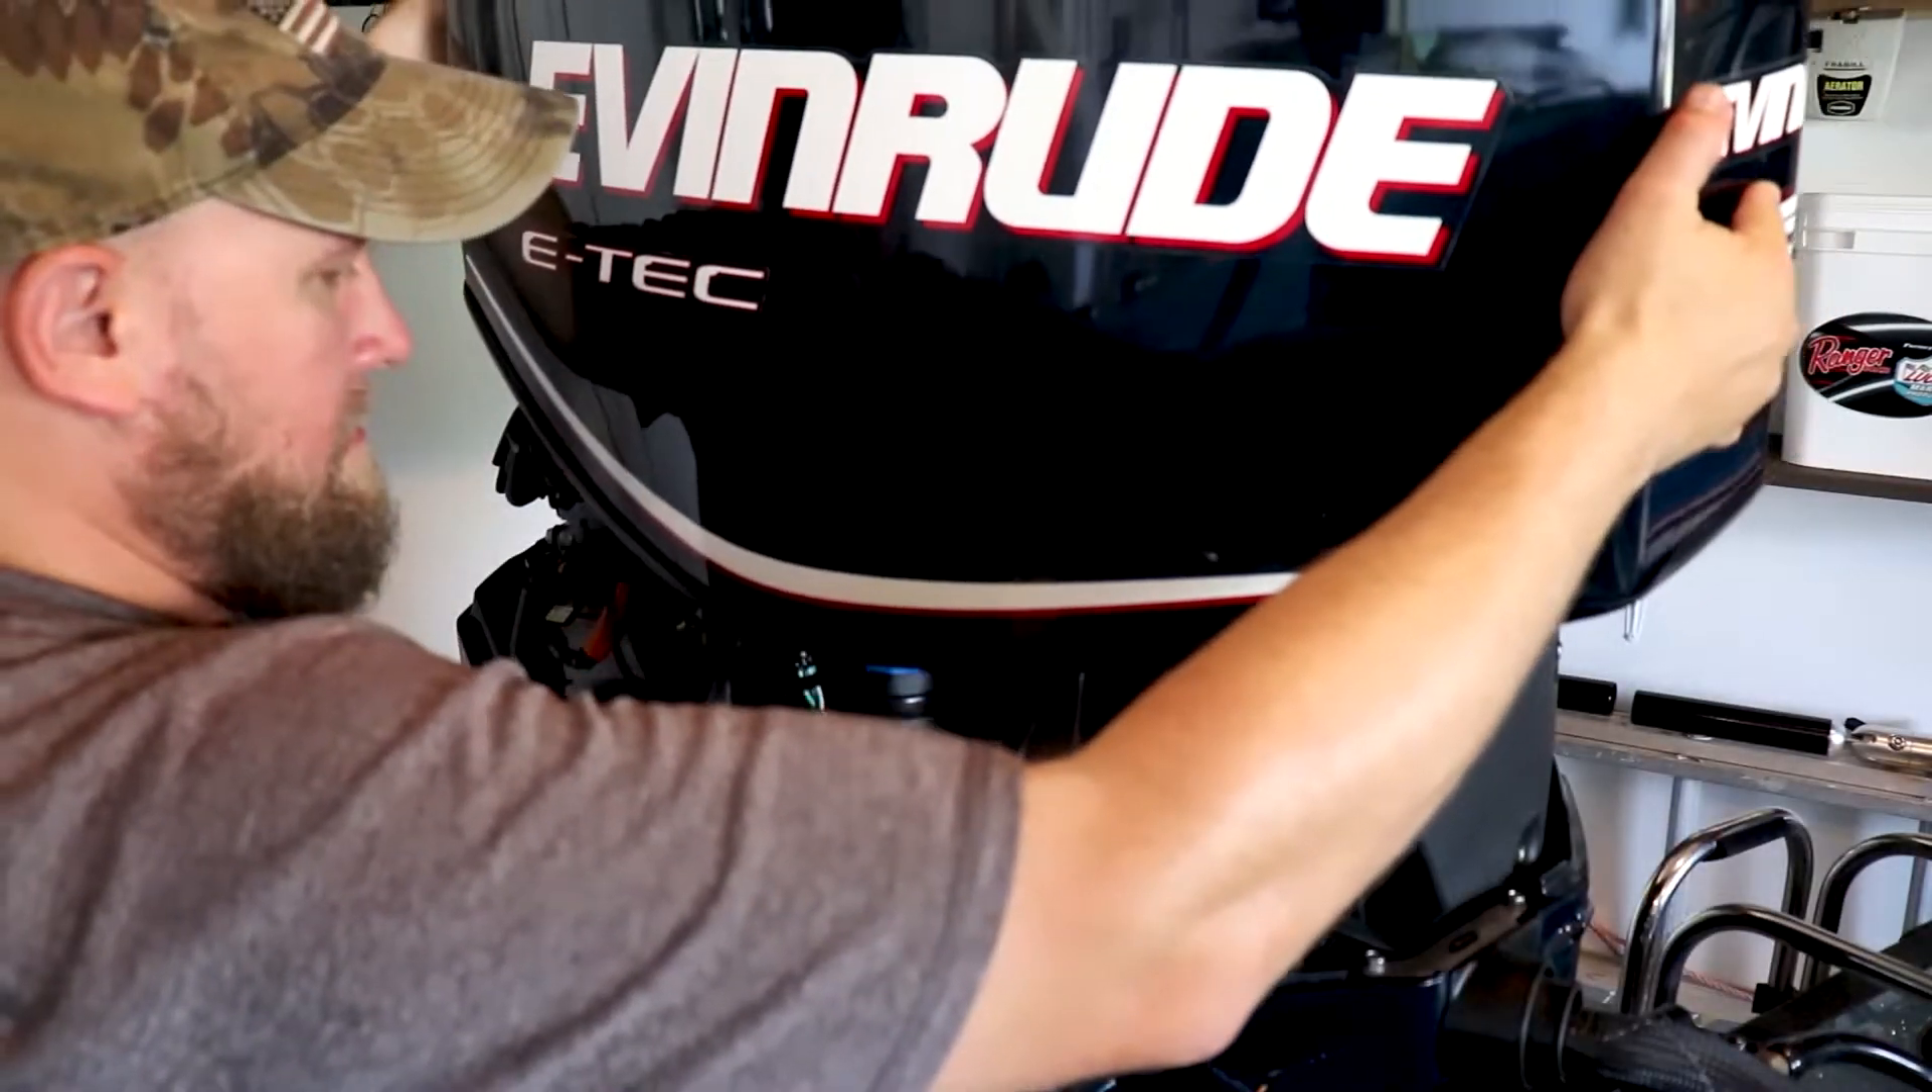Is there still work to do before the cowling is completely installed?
Yes.